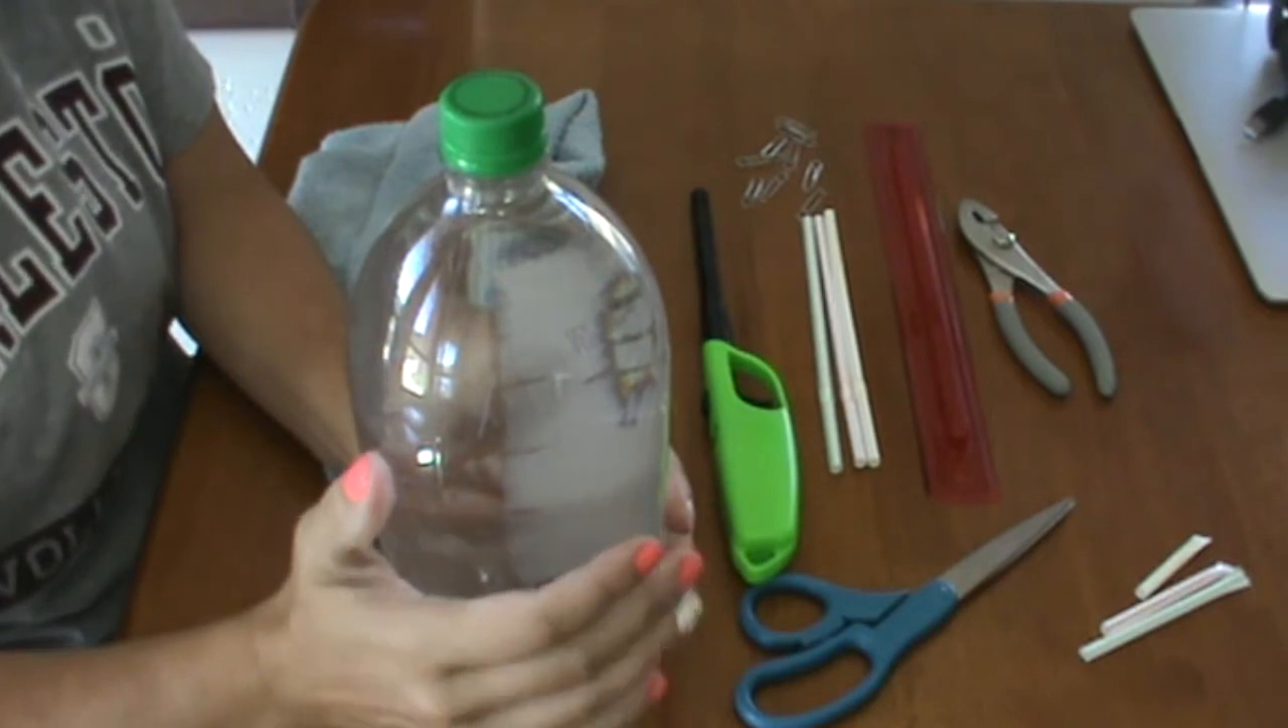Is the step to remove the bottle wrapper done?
Yes.